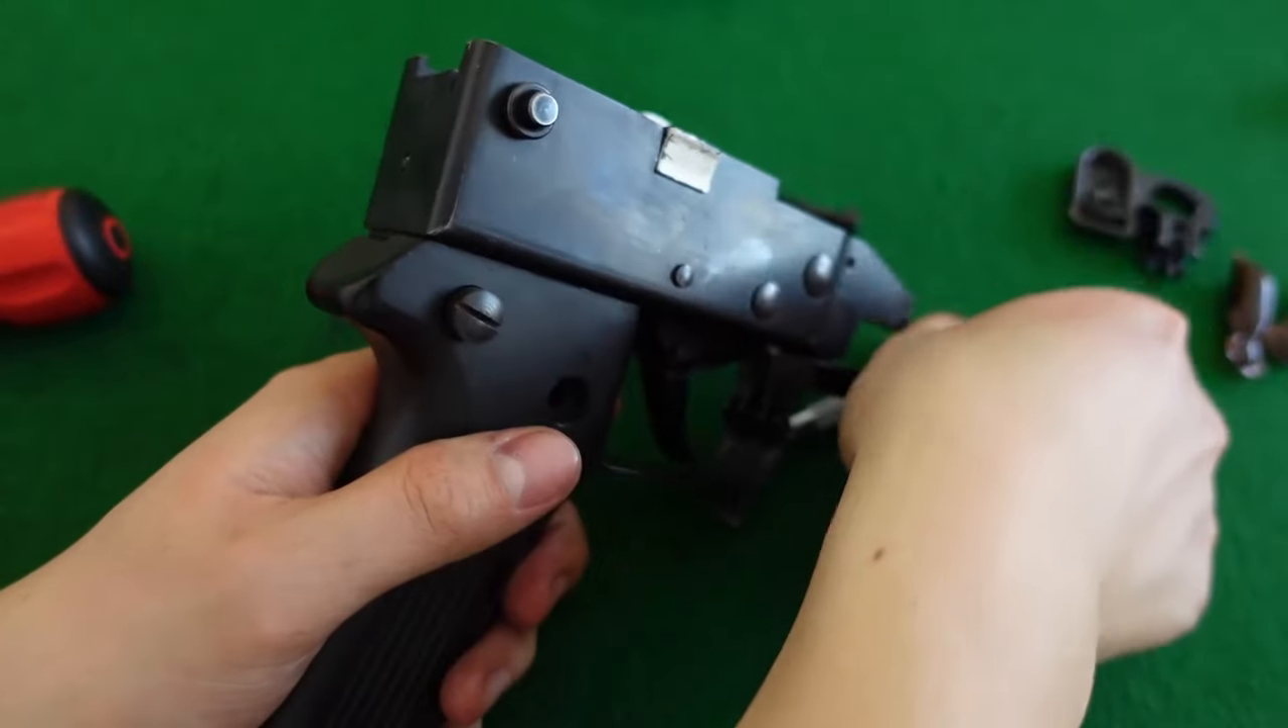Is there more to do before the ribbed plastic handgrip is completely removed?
Yes.